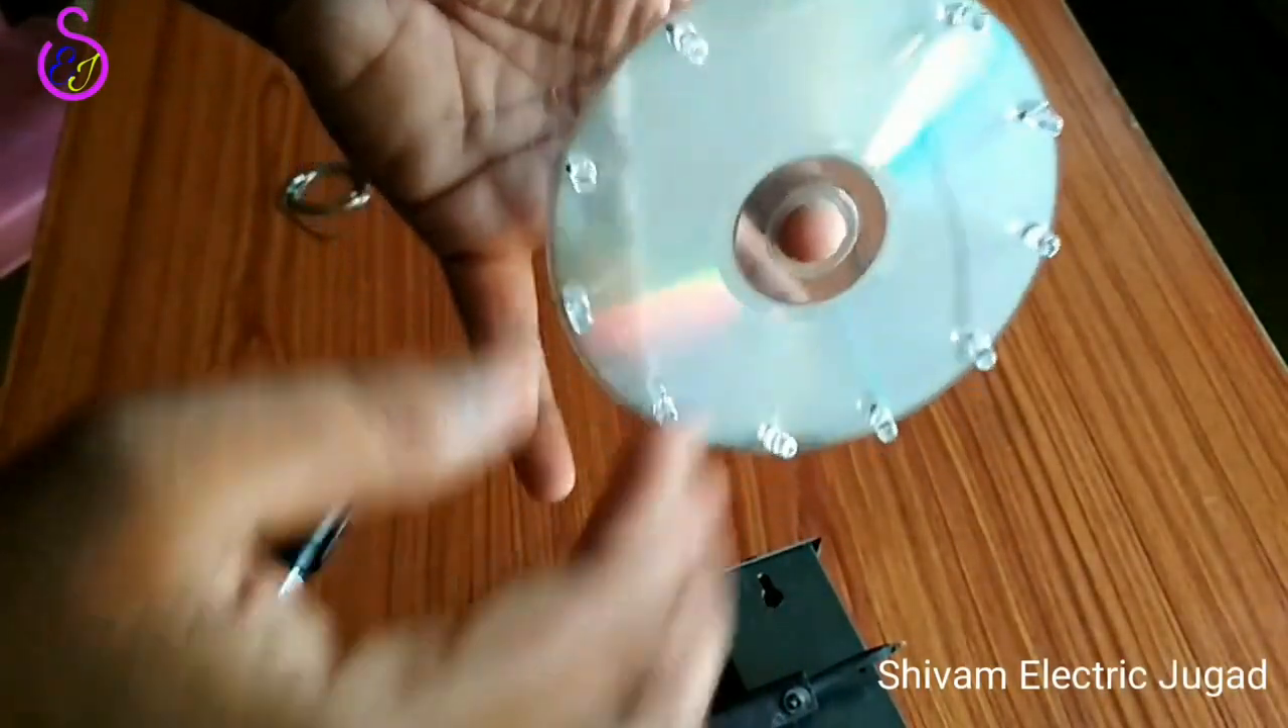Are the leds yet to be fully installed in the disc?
No.